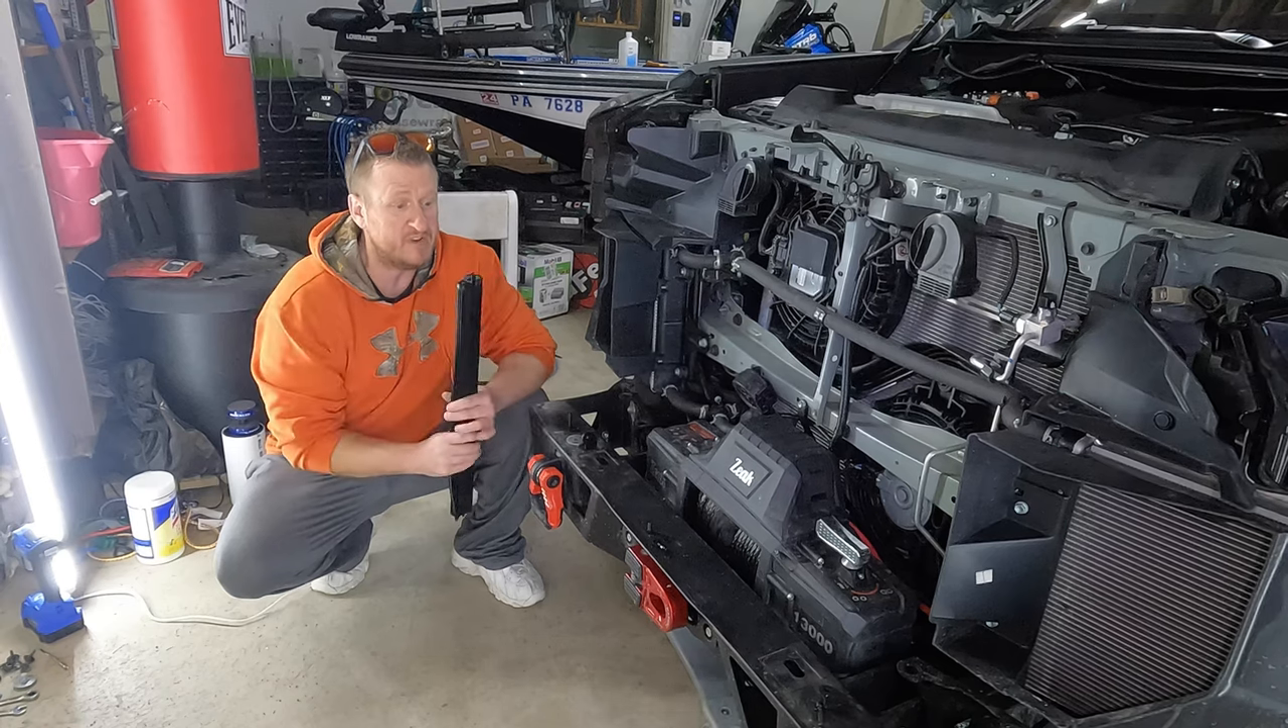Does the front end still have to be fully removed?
No.